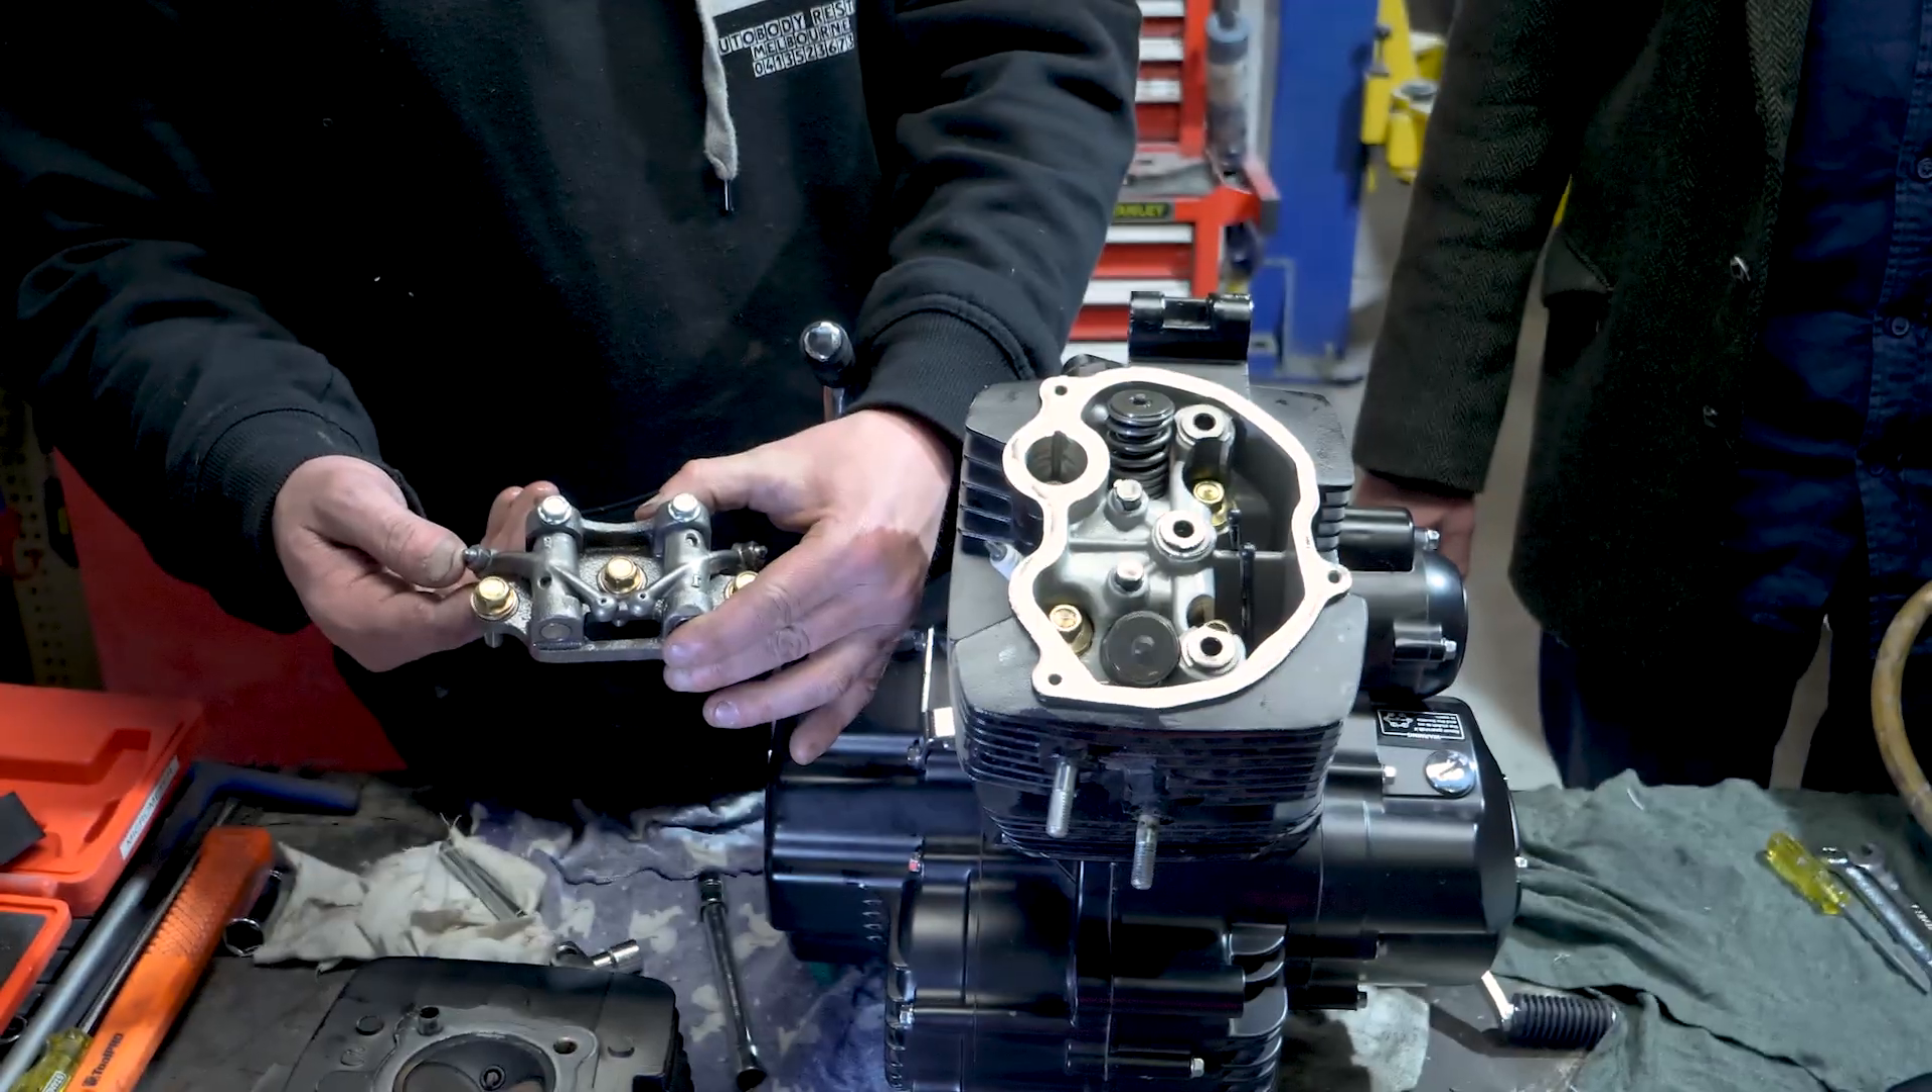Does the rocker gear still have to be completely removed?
No.